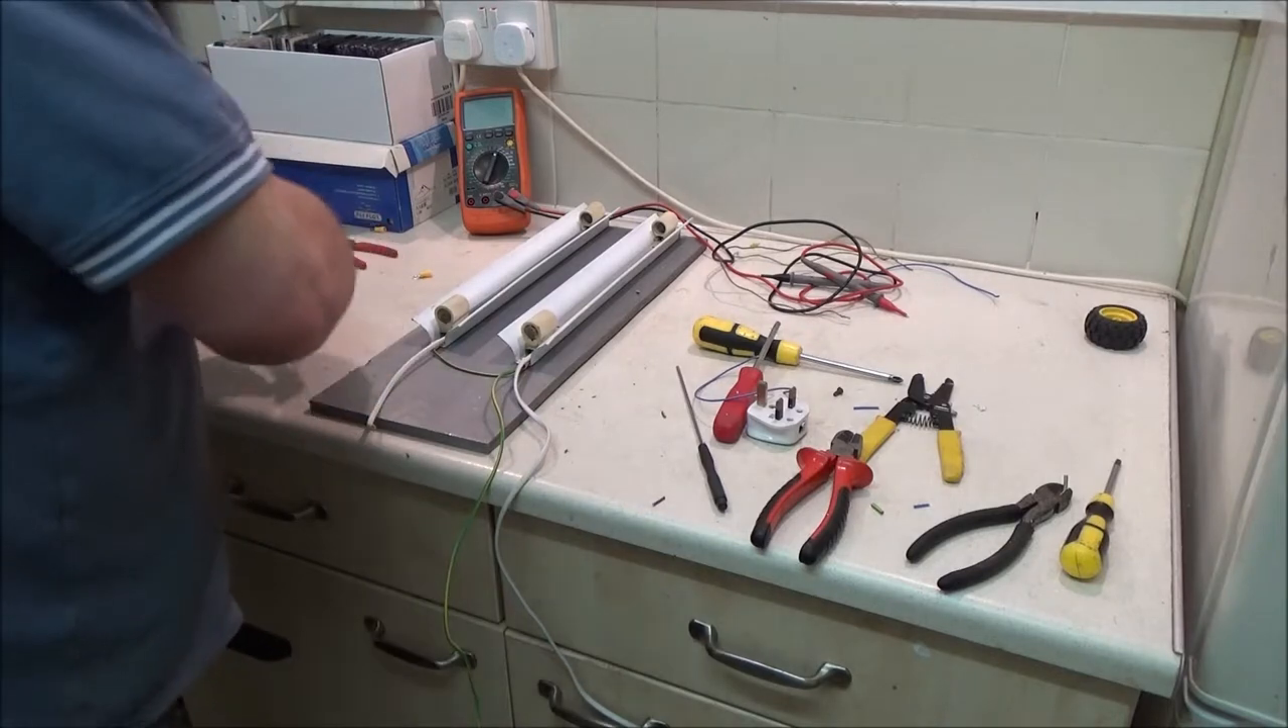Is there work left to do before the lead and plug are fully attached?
Yes.